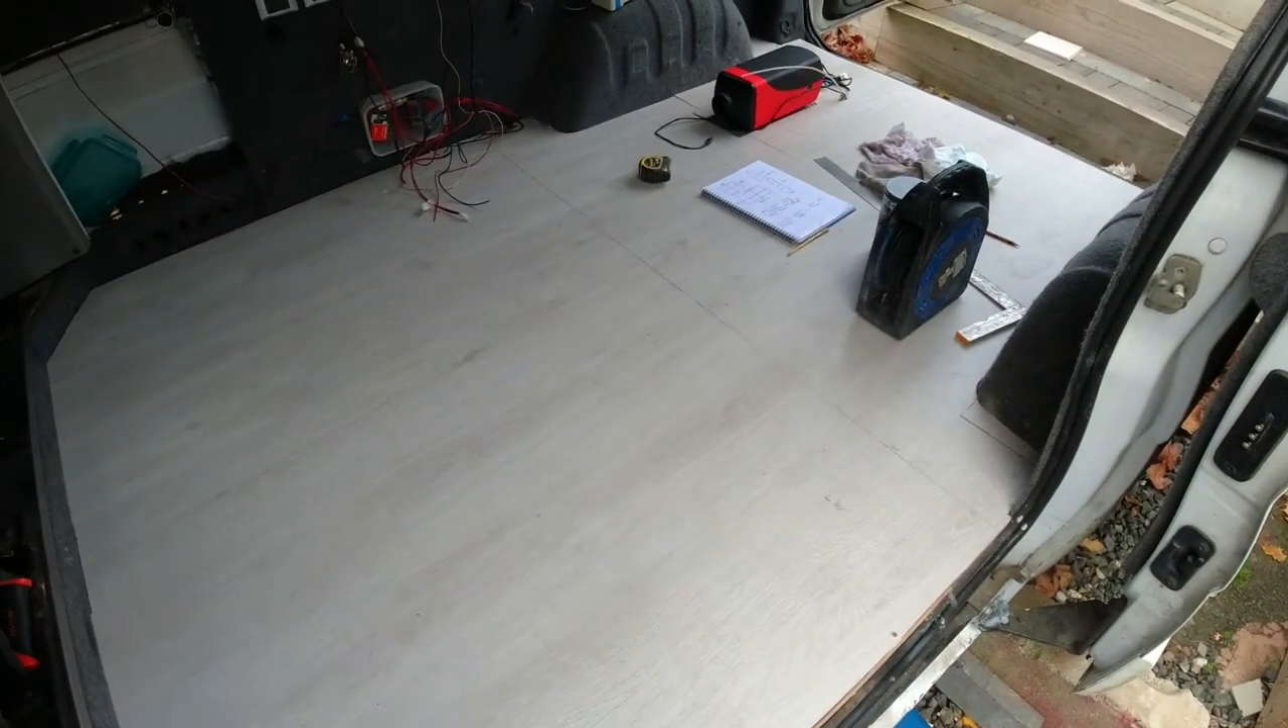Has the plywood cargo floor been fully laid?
Yes.